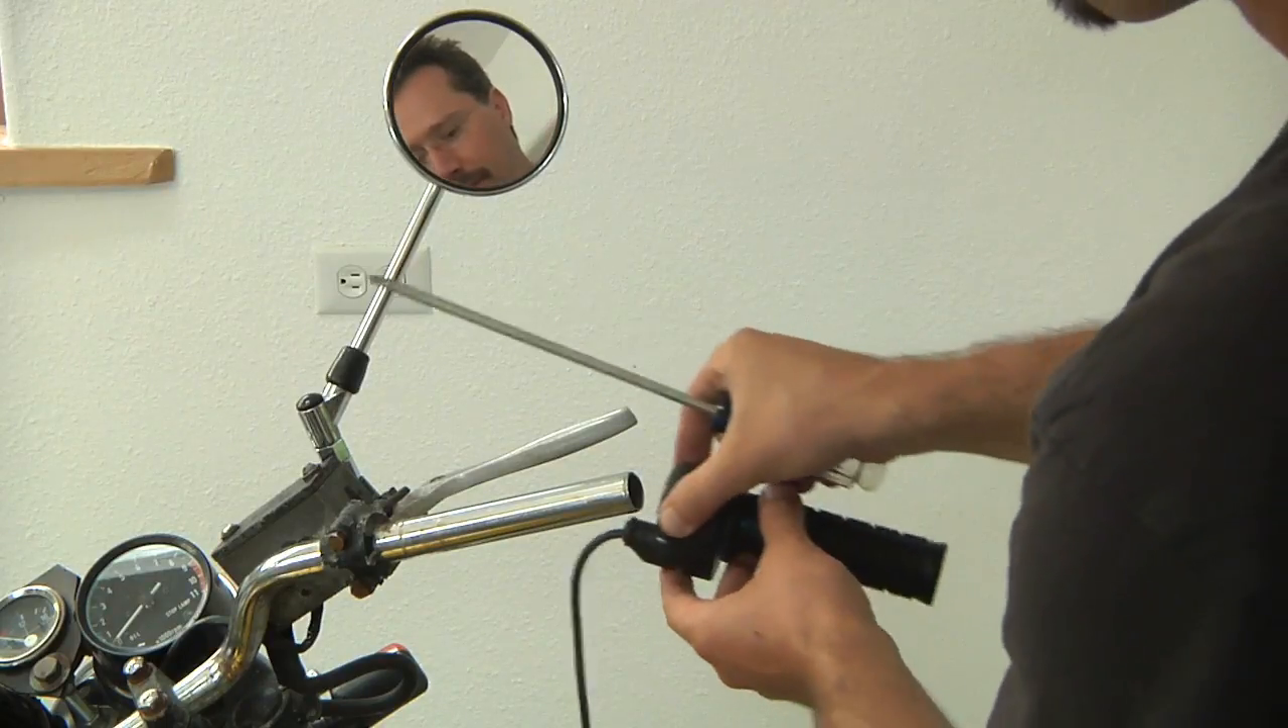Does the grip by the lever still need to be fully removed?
No.